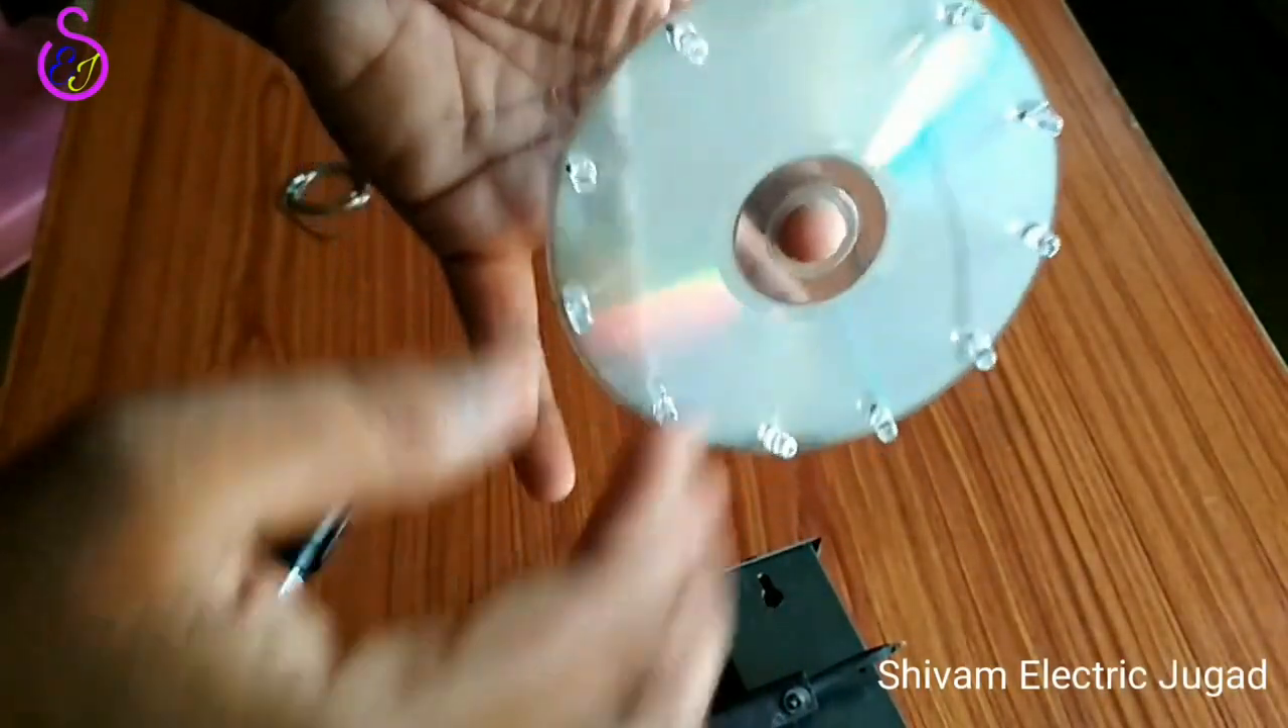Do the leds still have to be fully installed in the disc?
No.